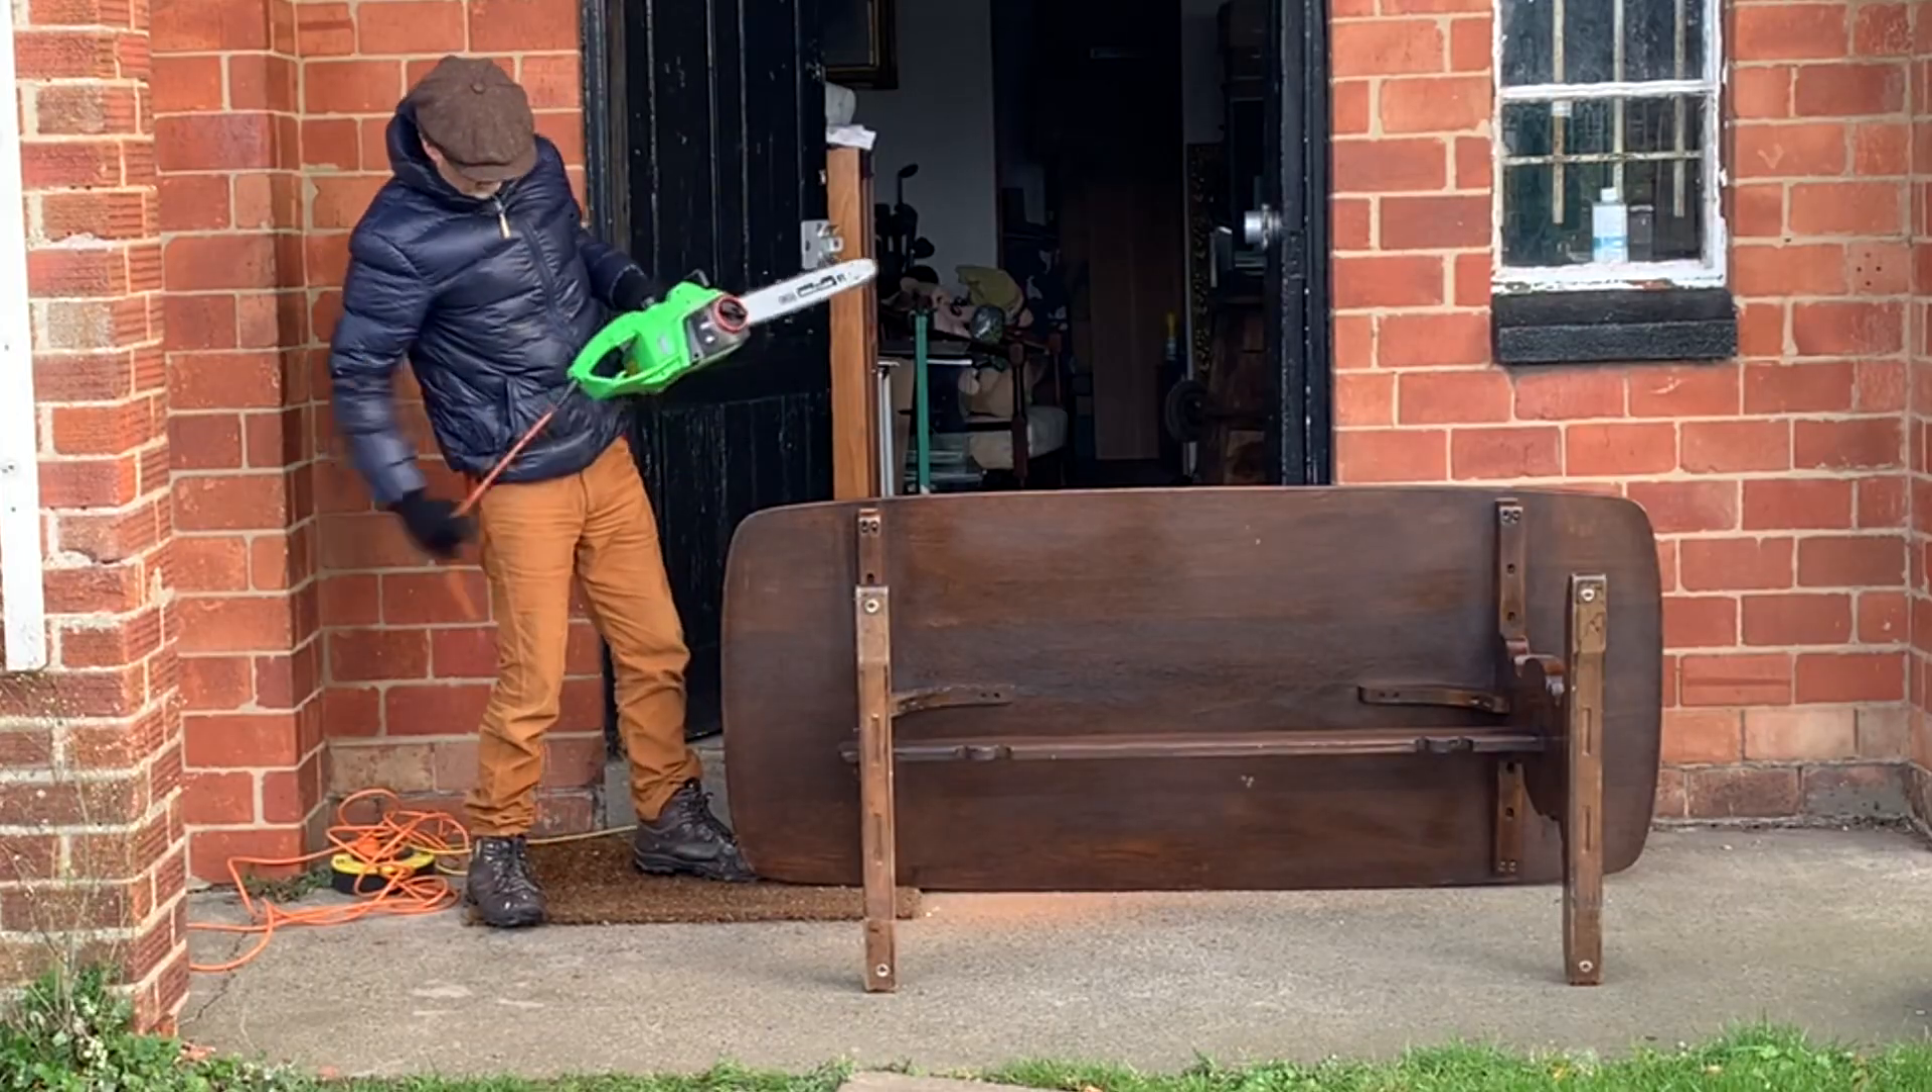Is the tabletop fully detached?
No.